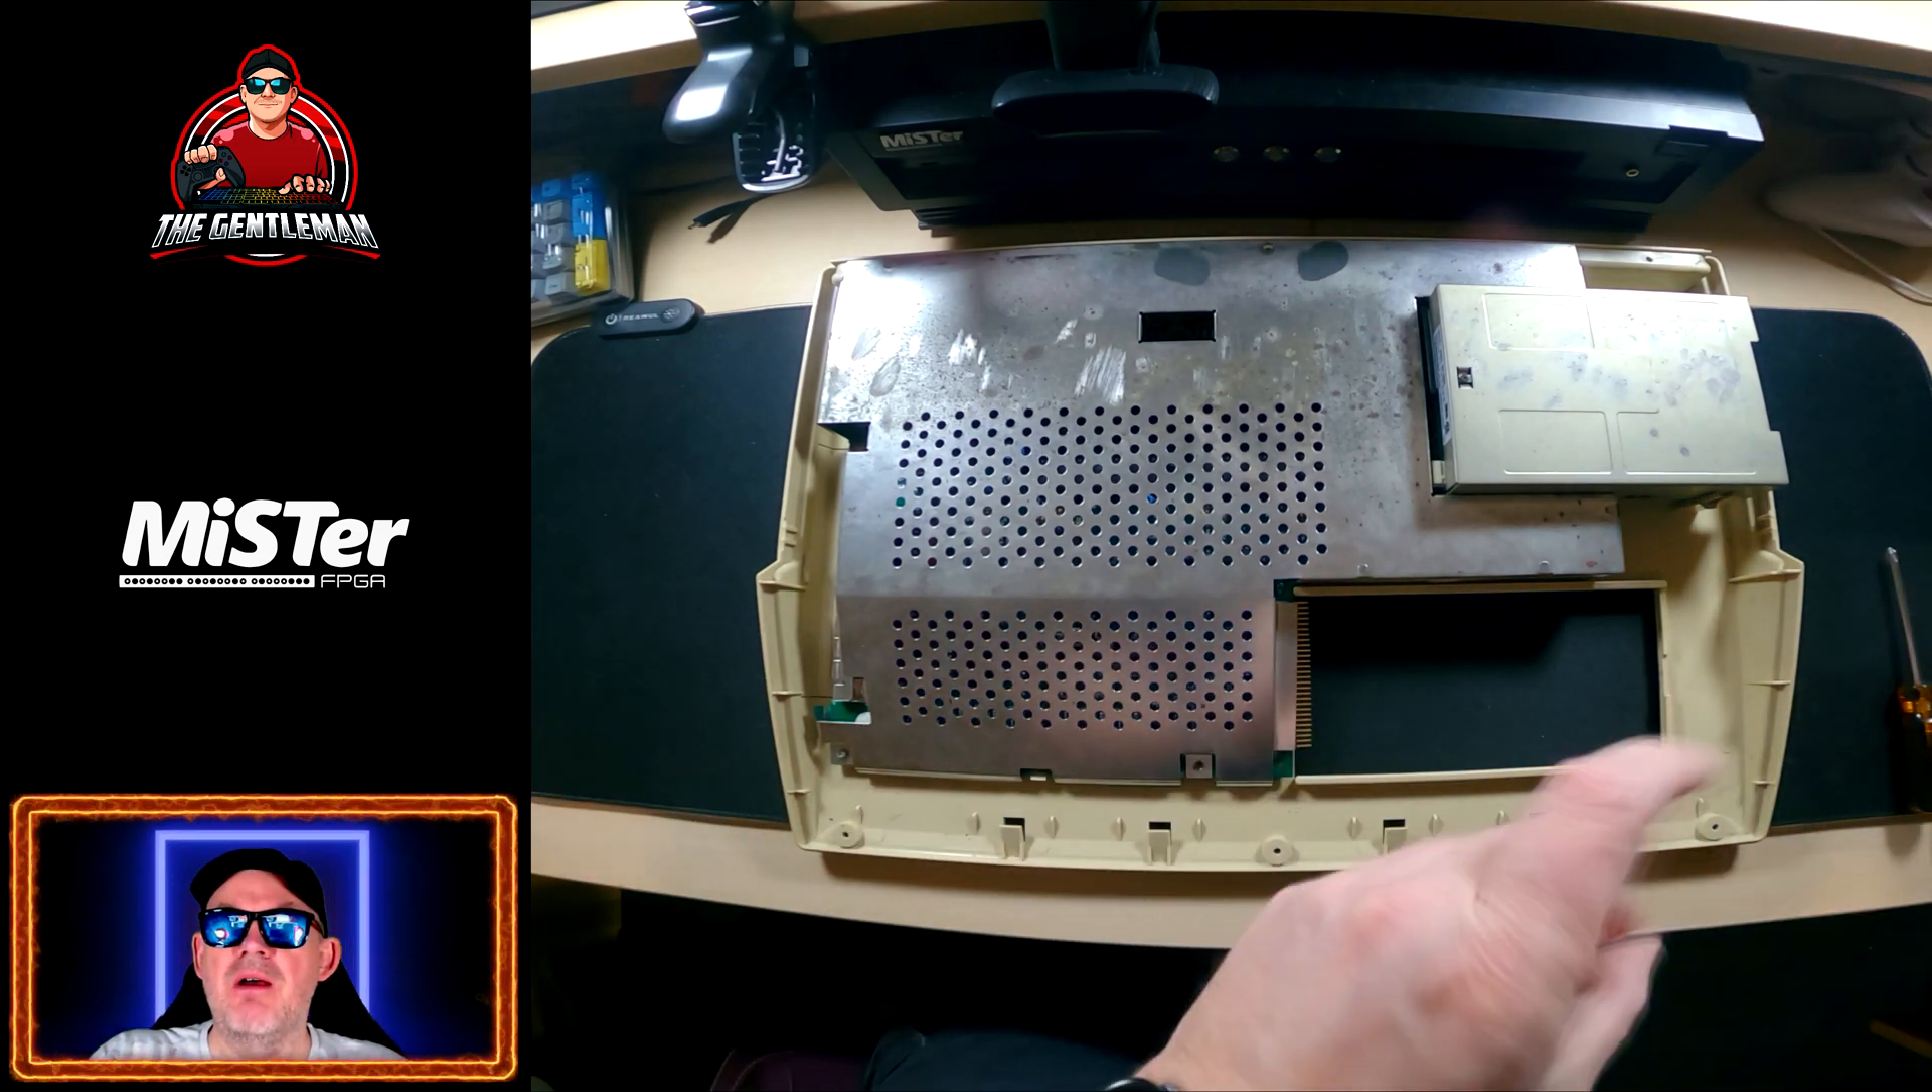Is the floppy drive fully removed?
No.